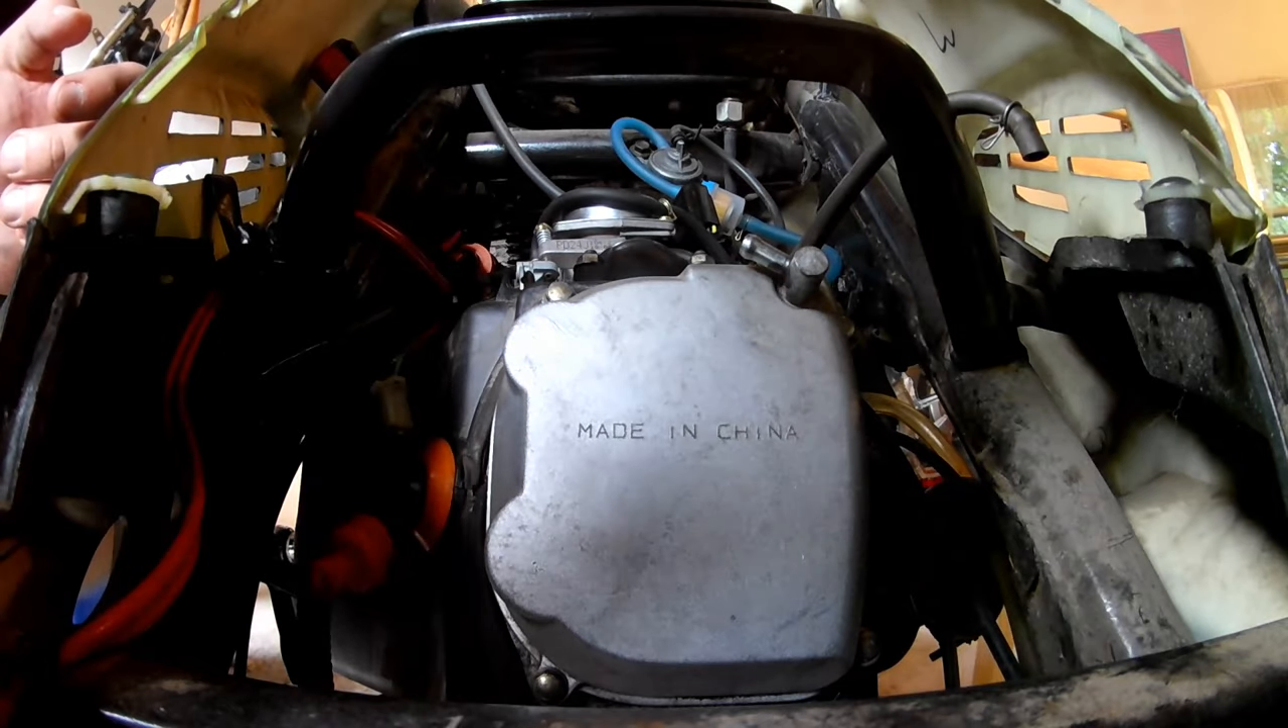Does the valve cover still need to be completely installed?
No.